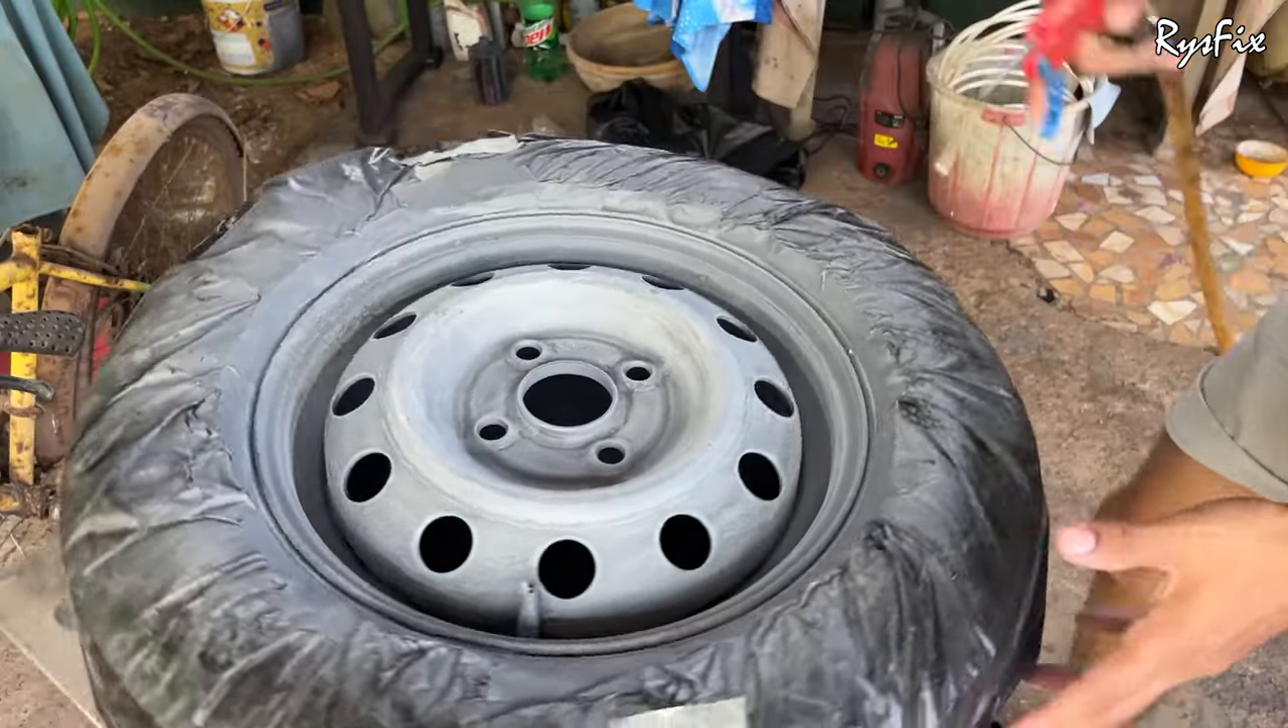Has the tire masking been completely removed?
No.